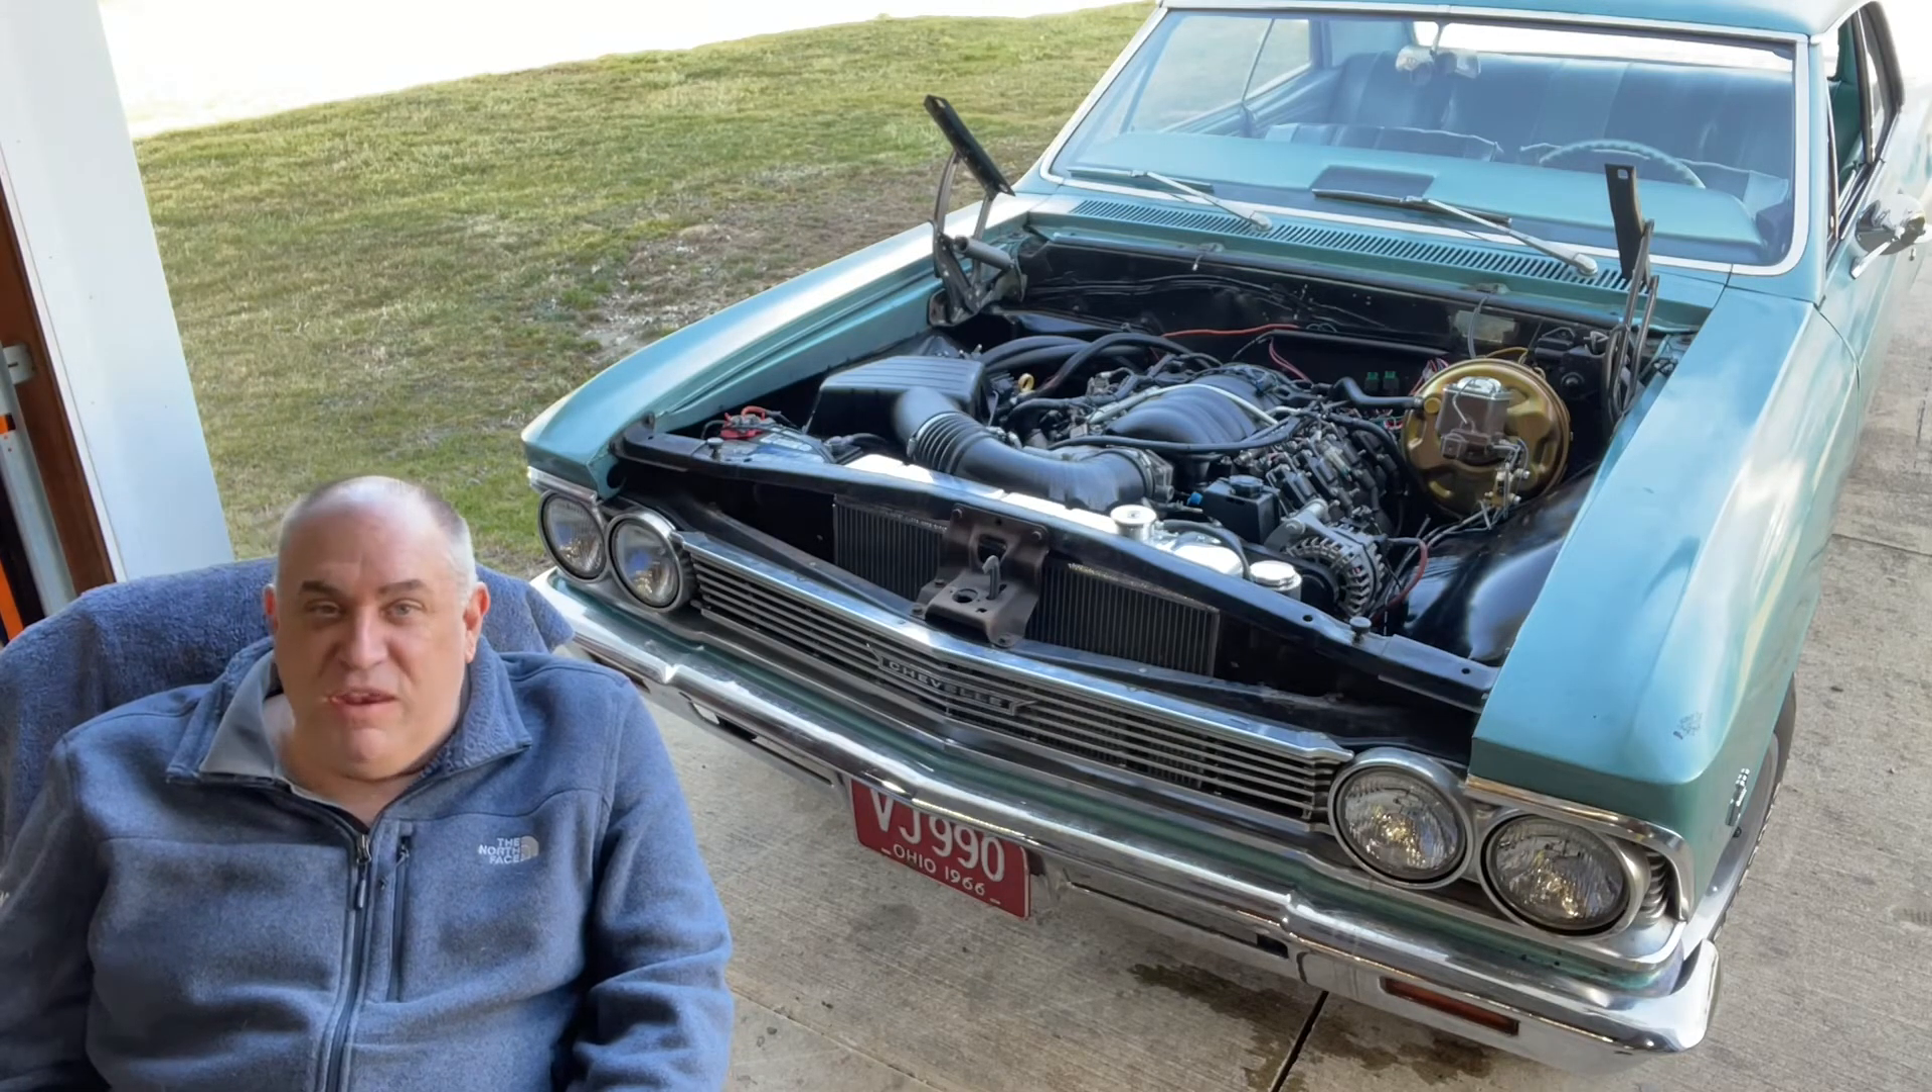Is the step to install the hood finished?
No.